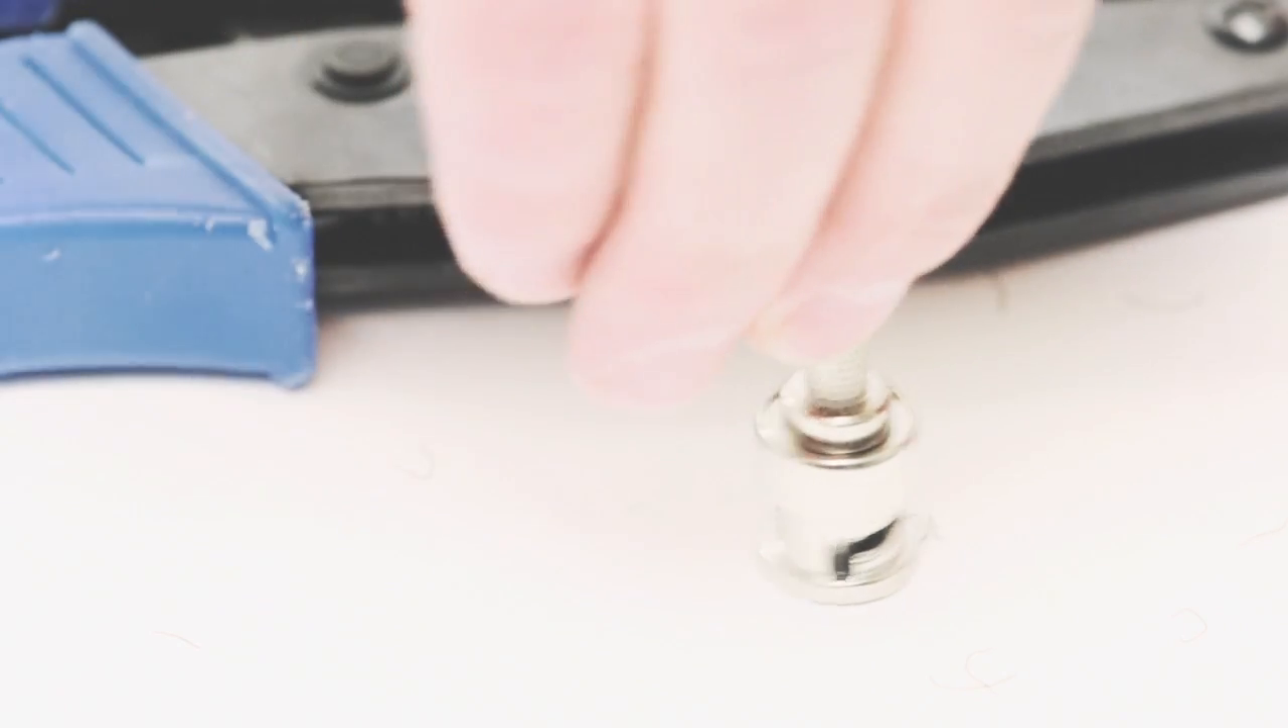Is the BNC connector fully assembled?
No.